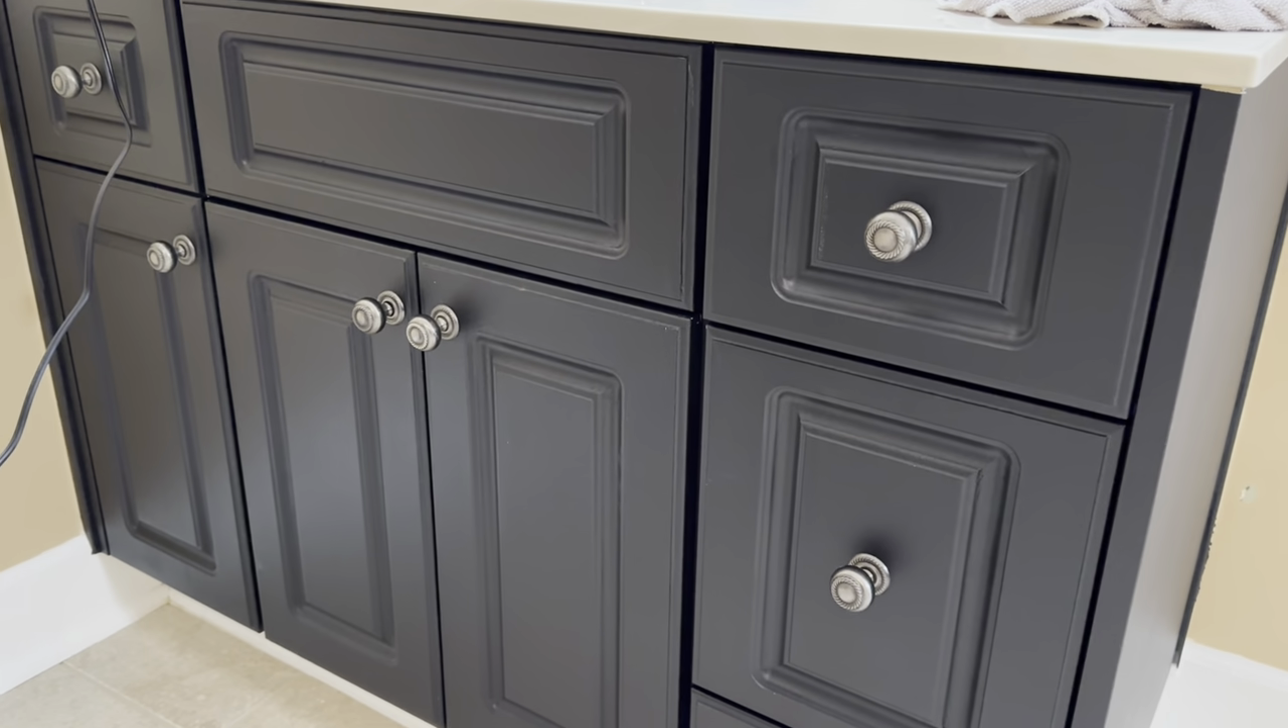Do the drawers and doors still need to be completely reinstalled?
No.